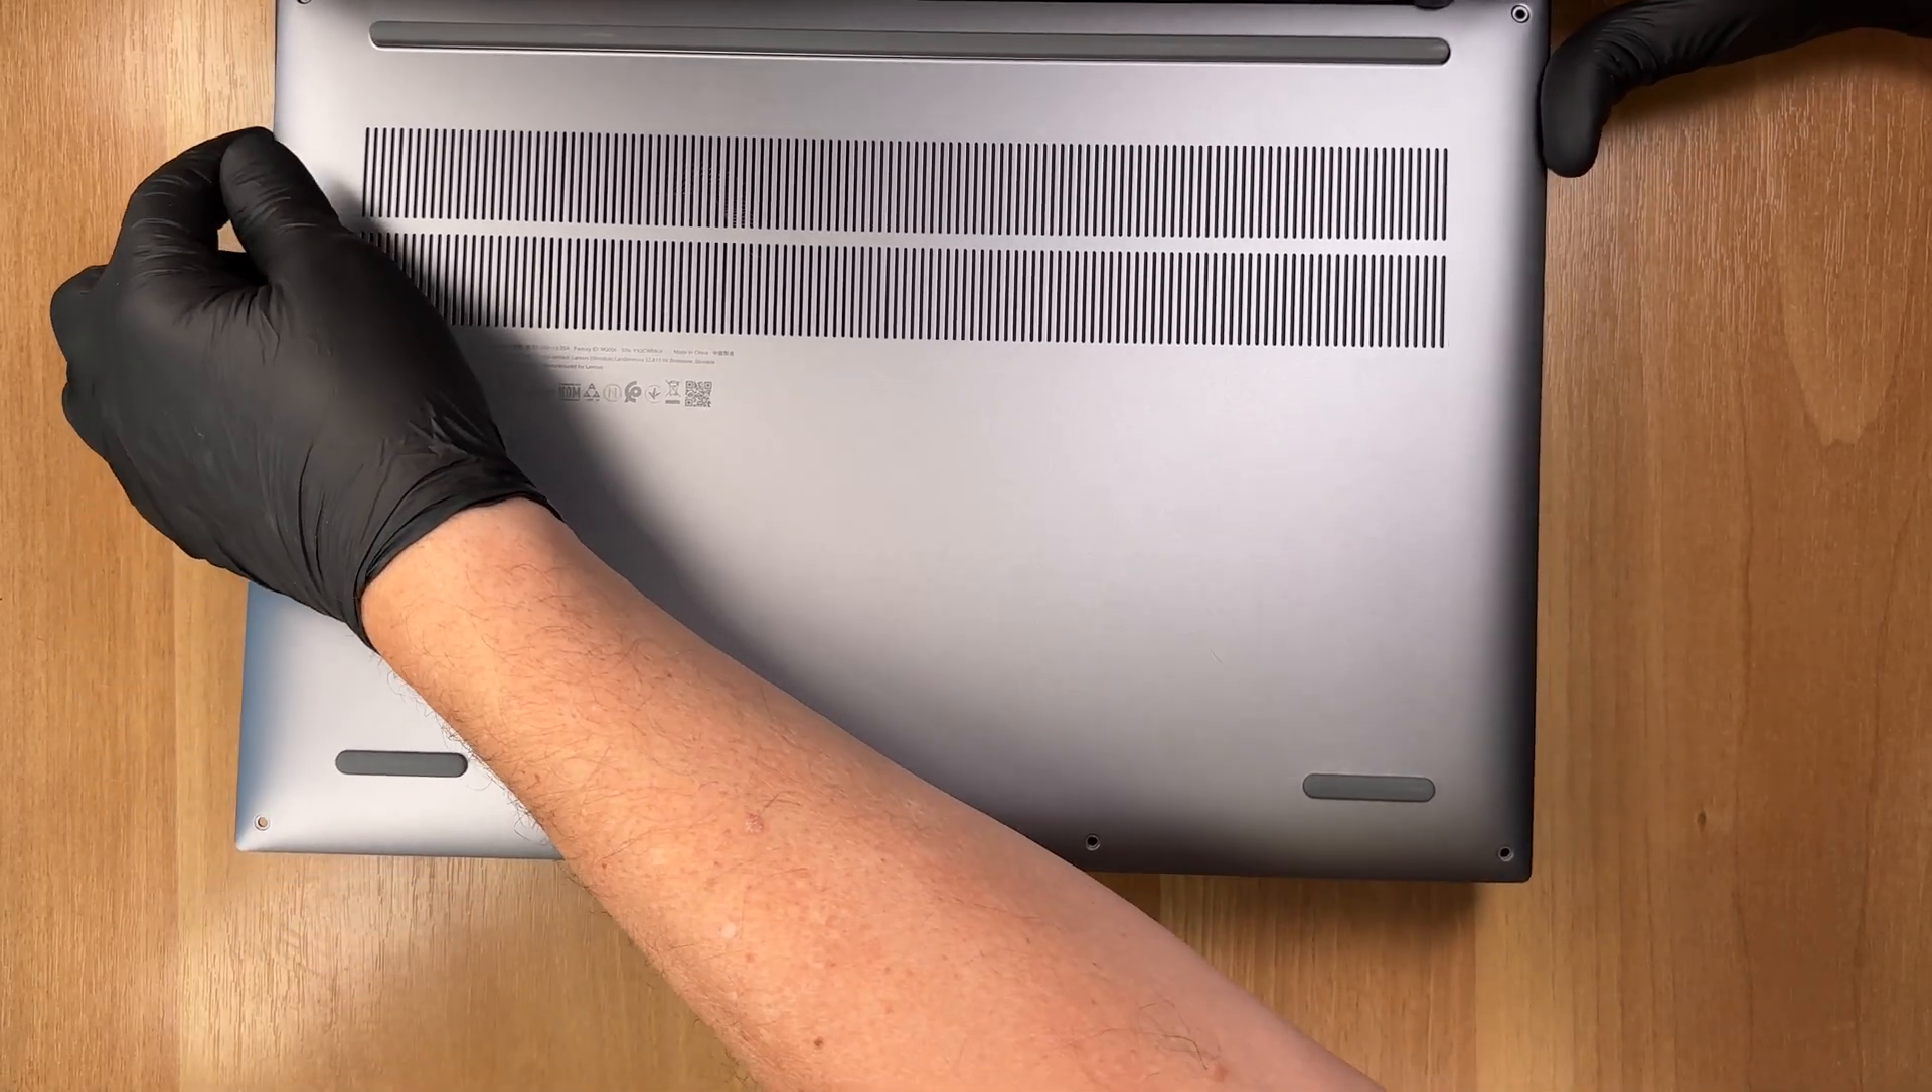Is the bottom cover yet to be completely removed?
Yes.